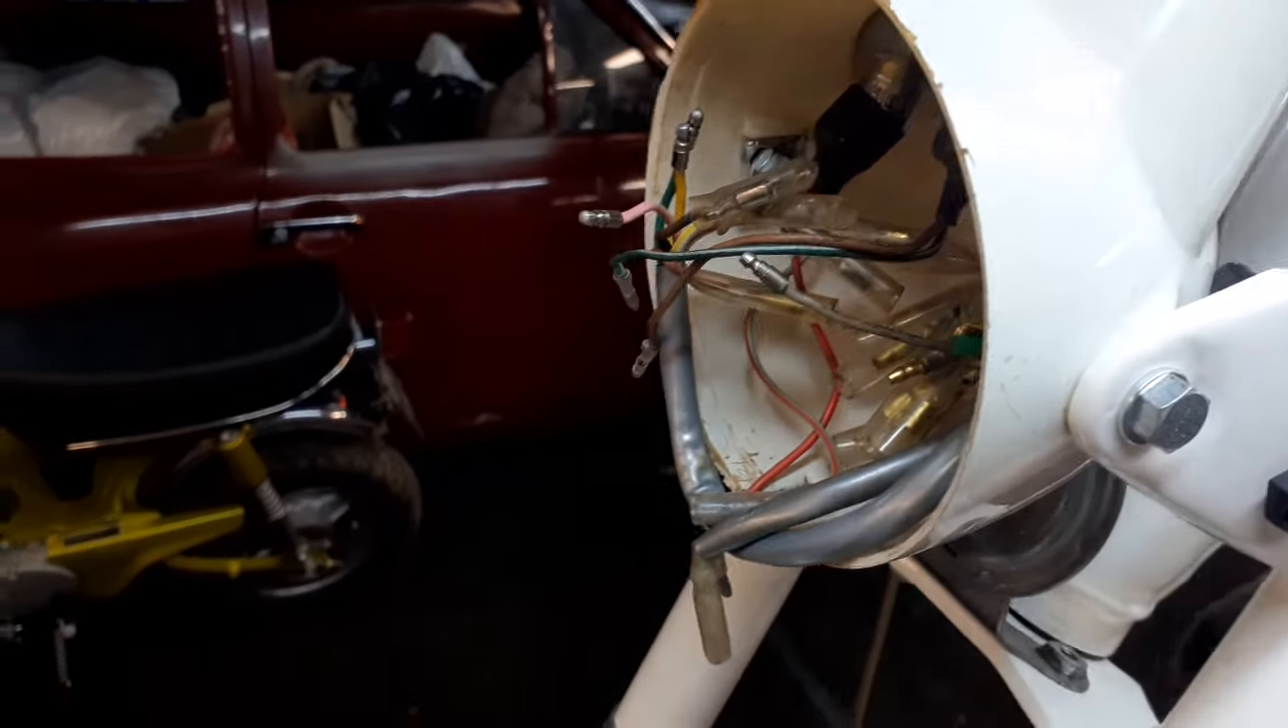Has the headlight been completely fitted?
No.